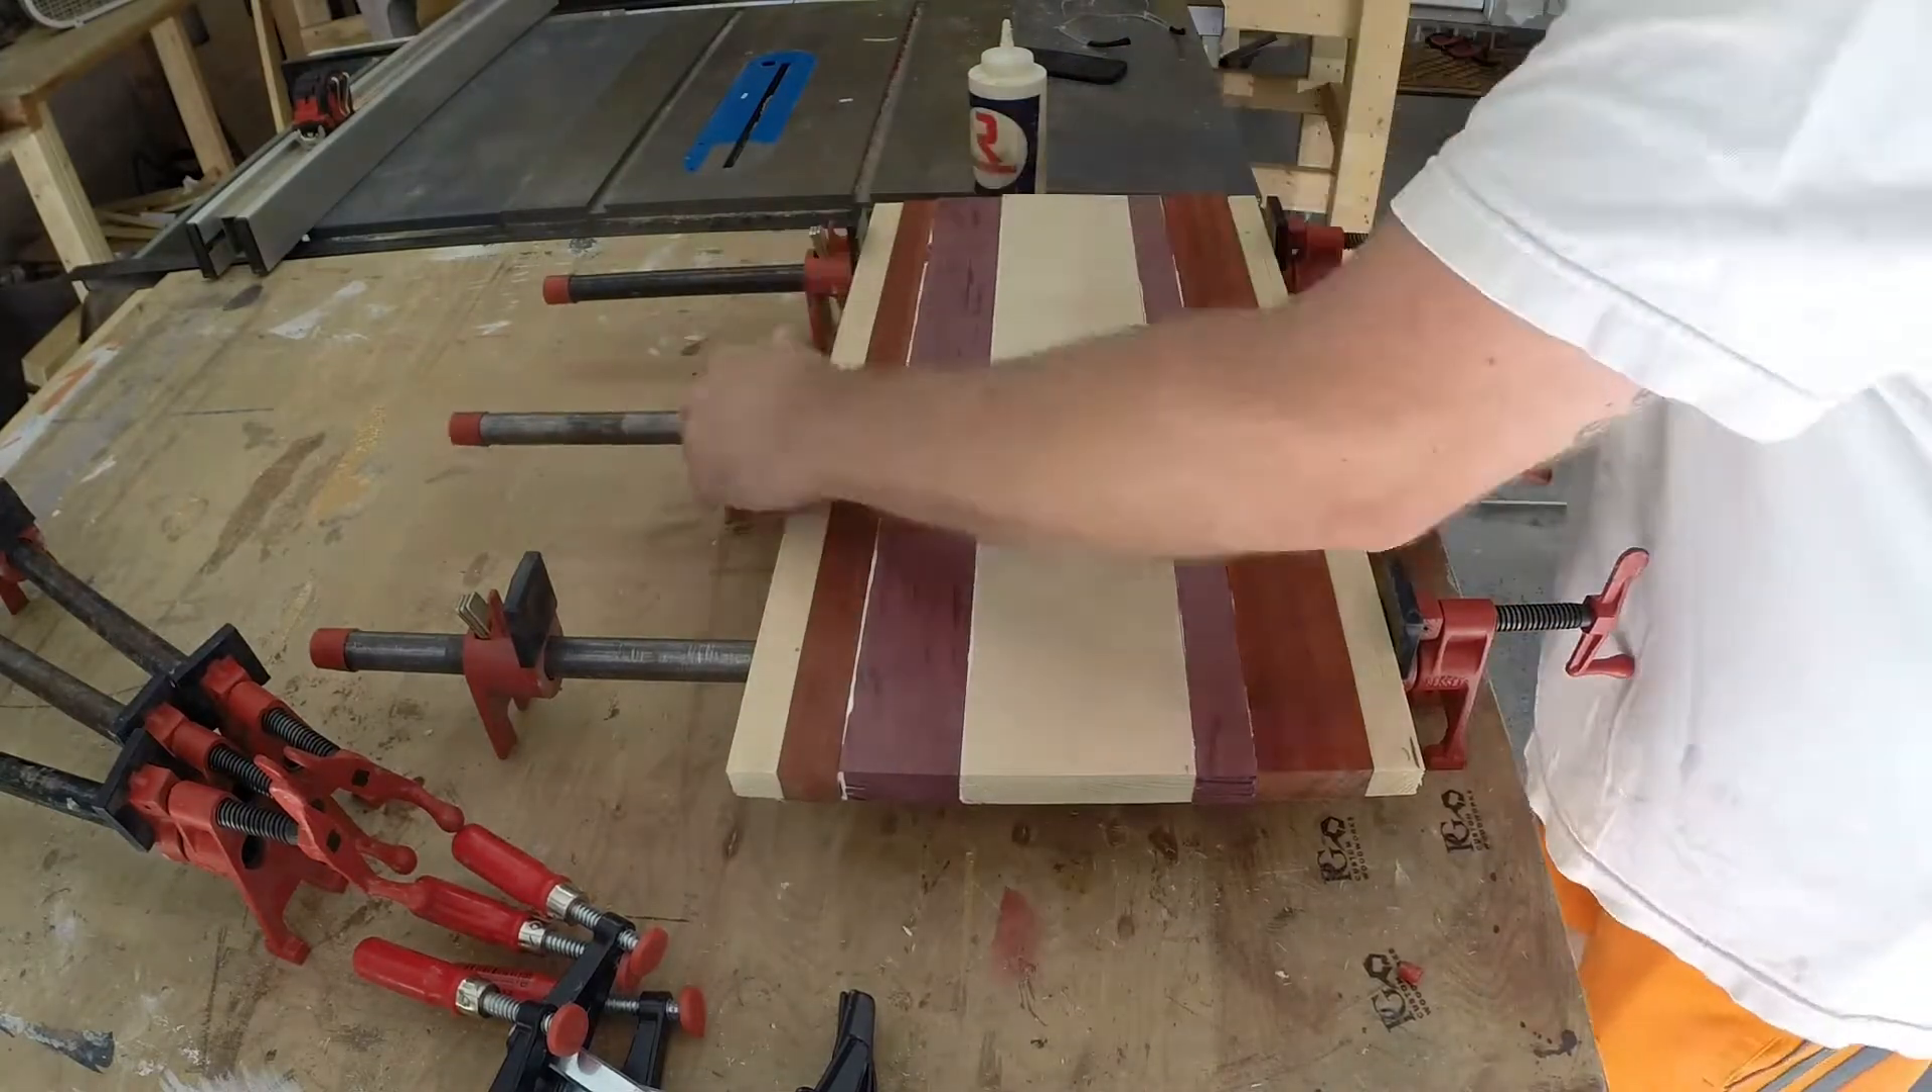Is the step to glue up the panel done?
No.